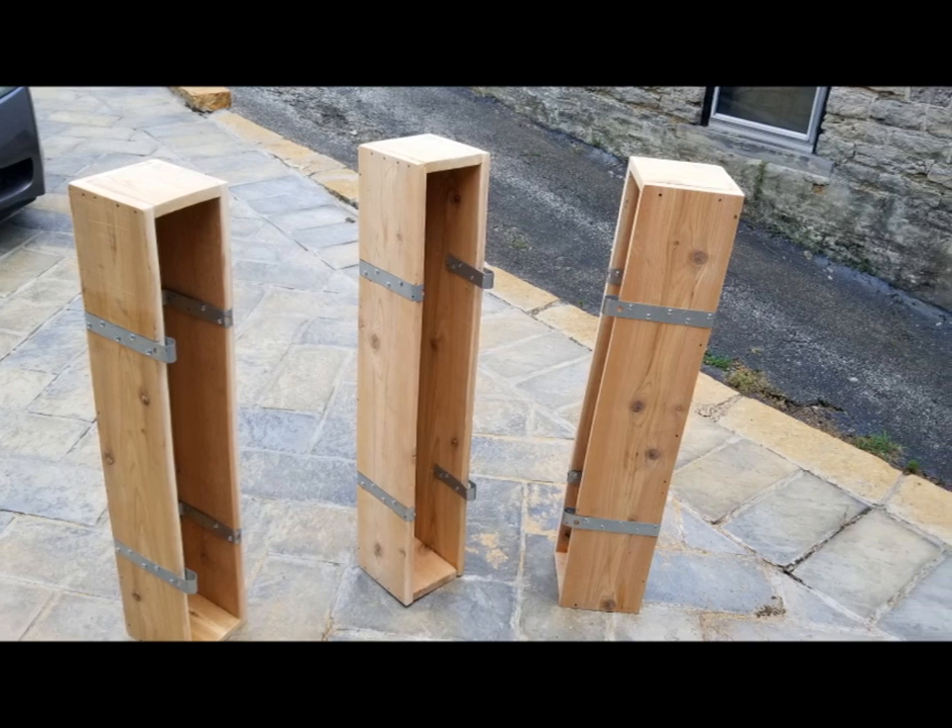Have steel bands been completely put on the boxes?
Yes.